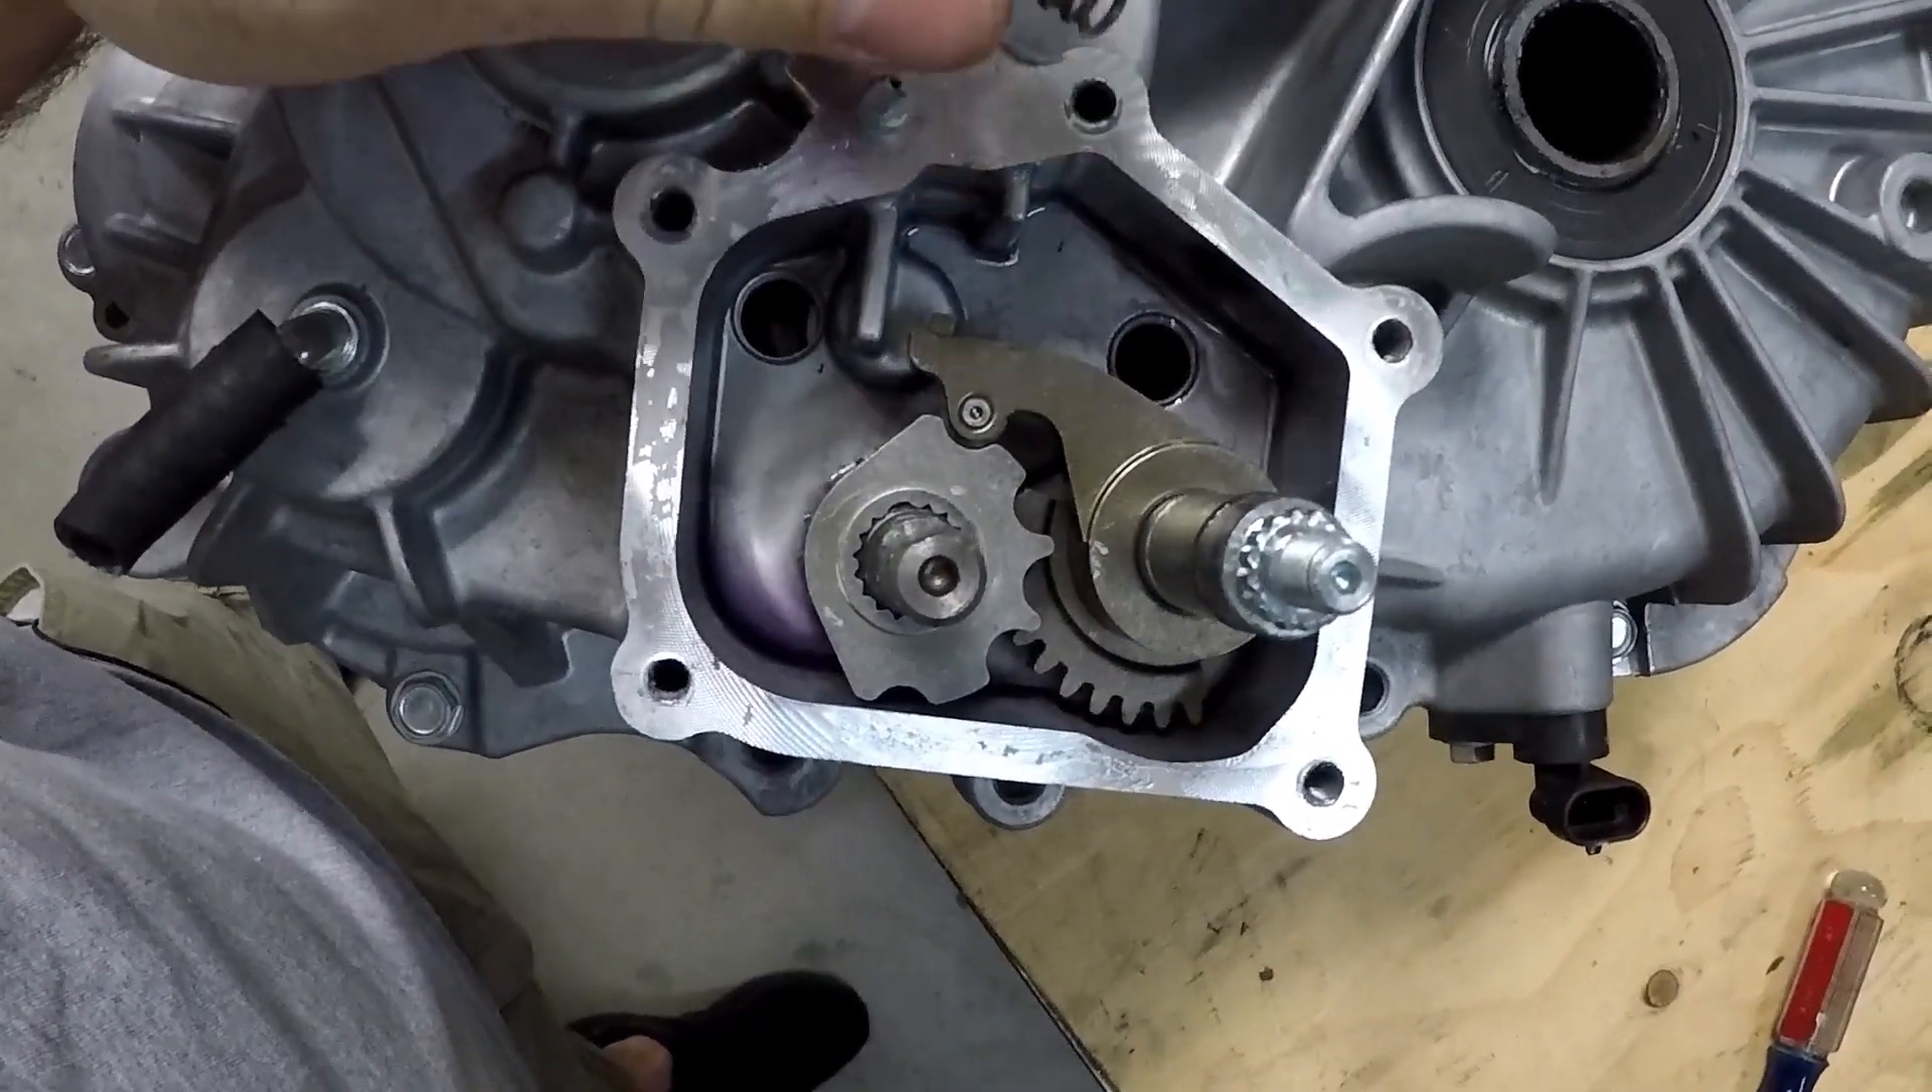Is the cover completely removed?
Yes.